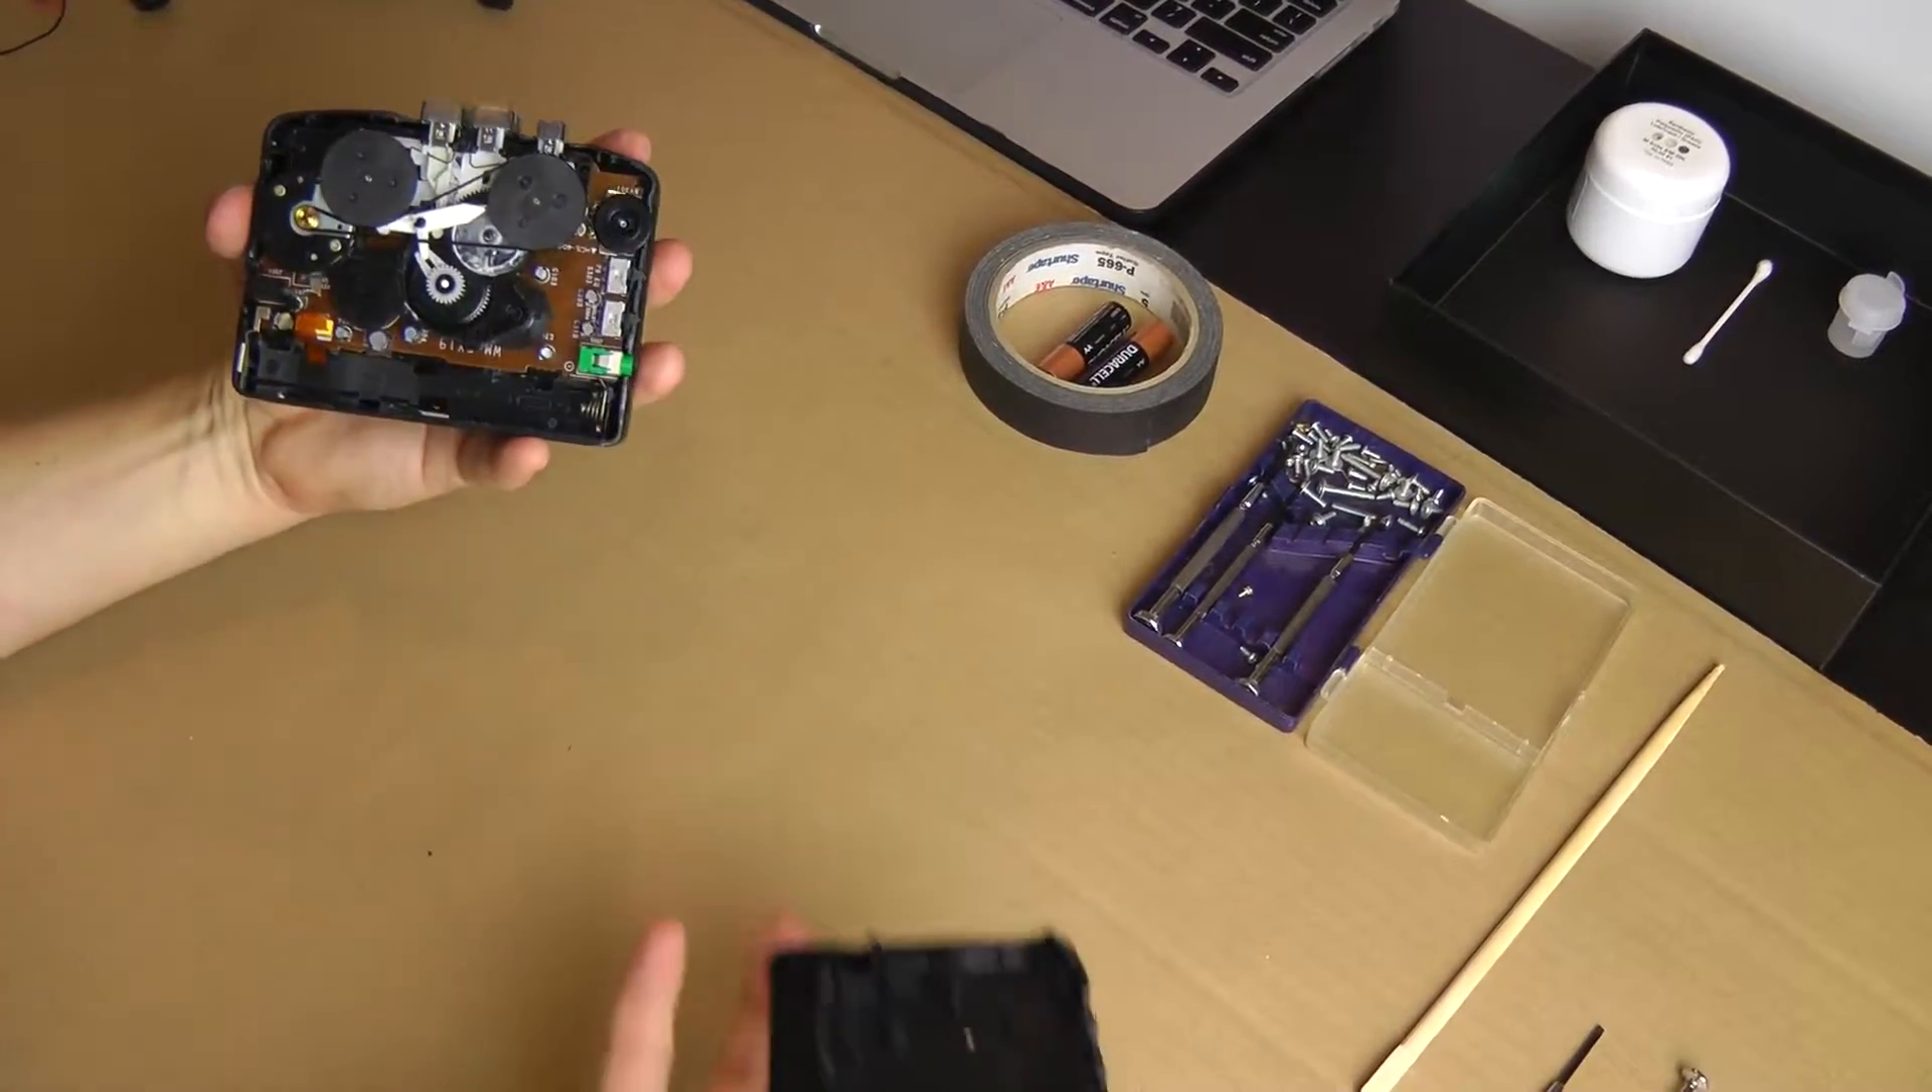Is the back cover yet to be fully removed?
No.